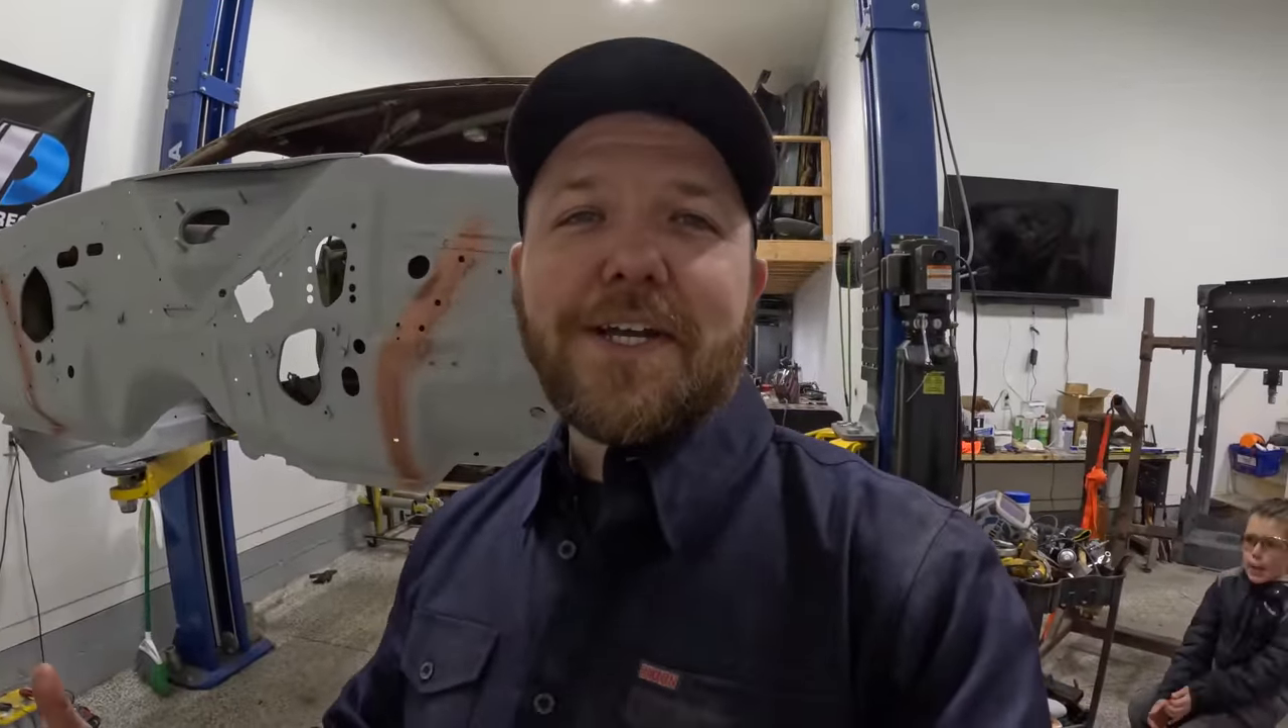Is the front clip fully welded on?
No.